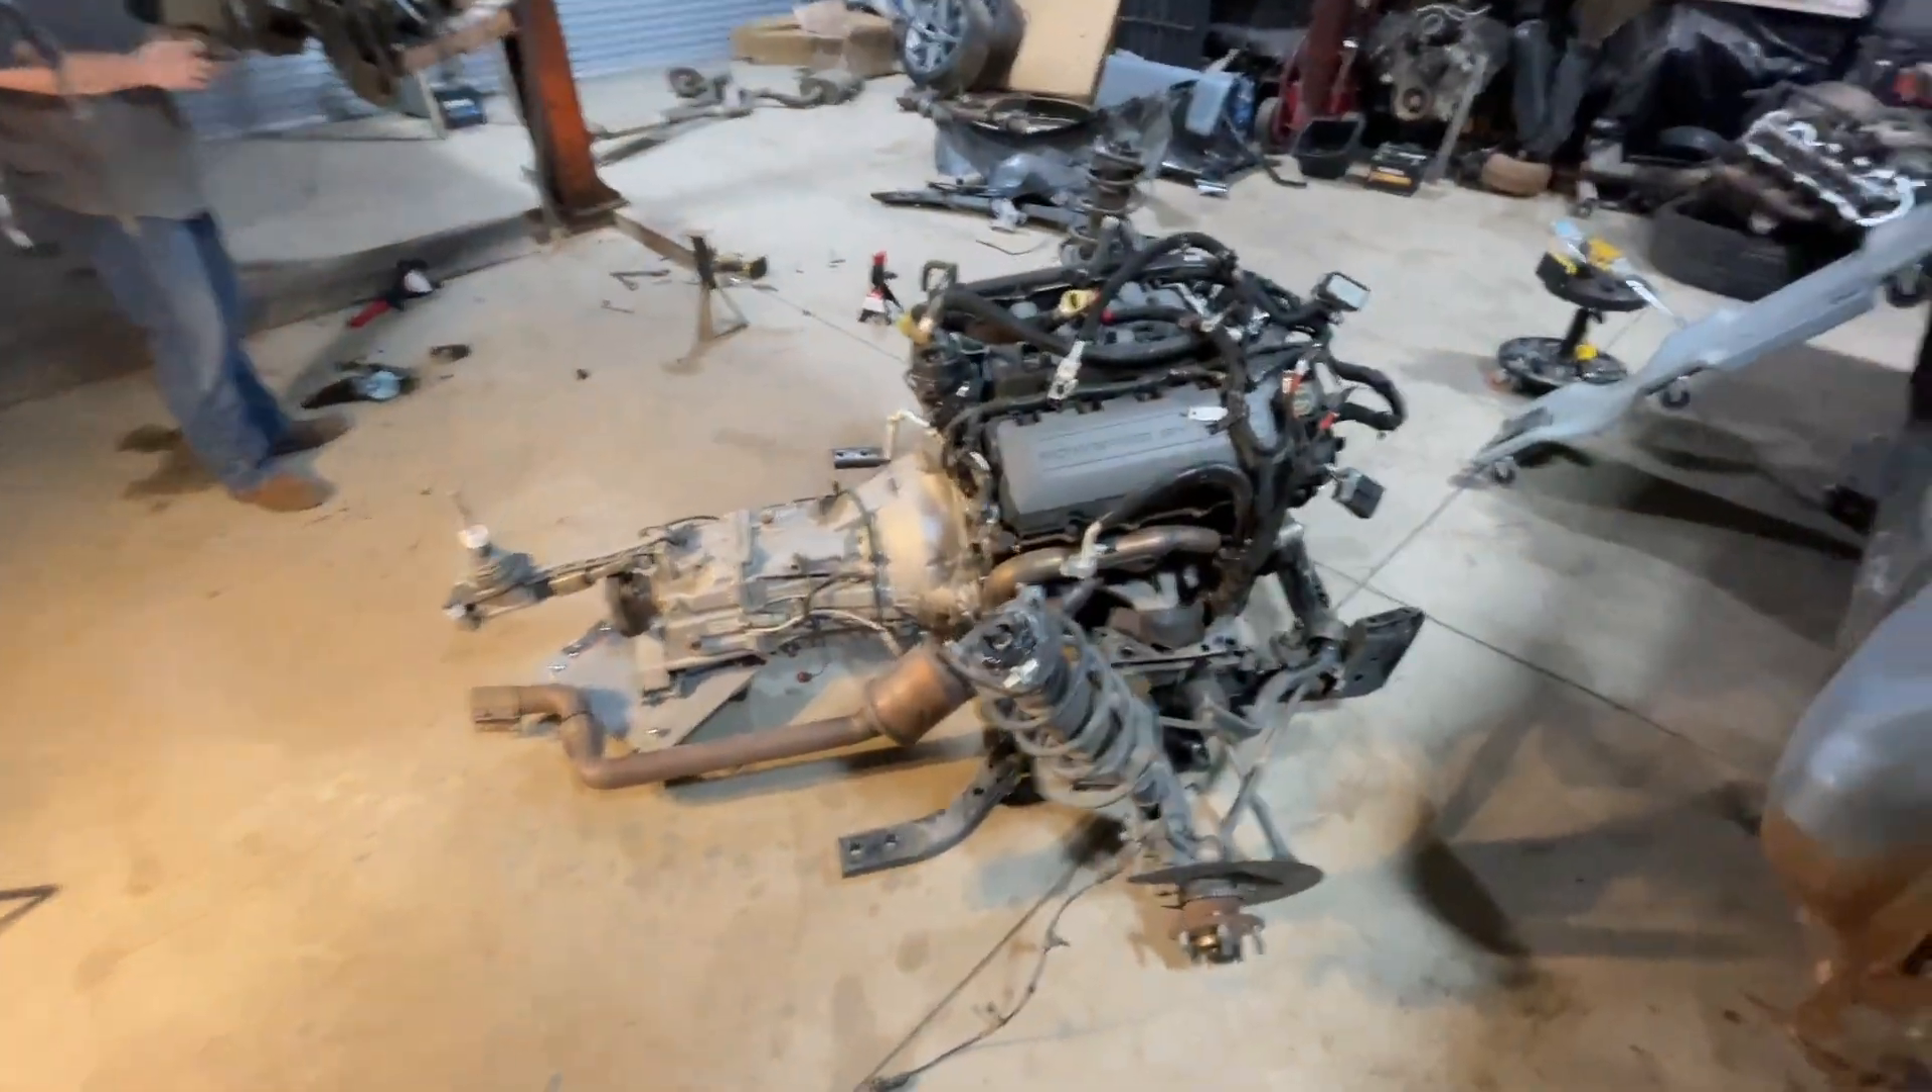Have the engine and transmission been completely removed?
Yes.